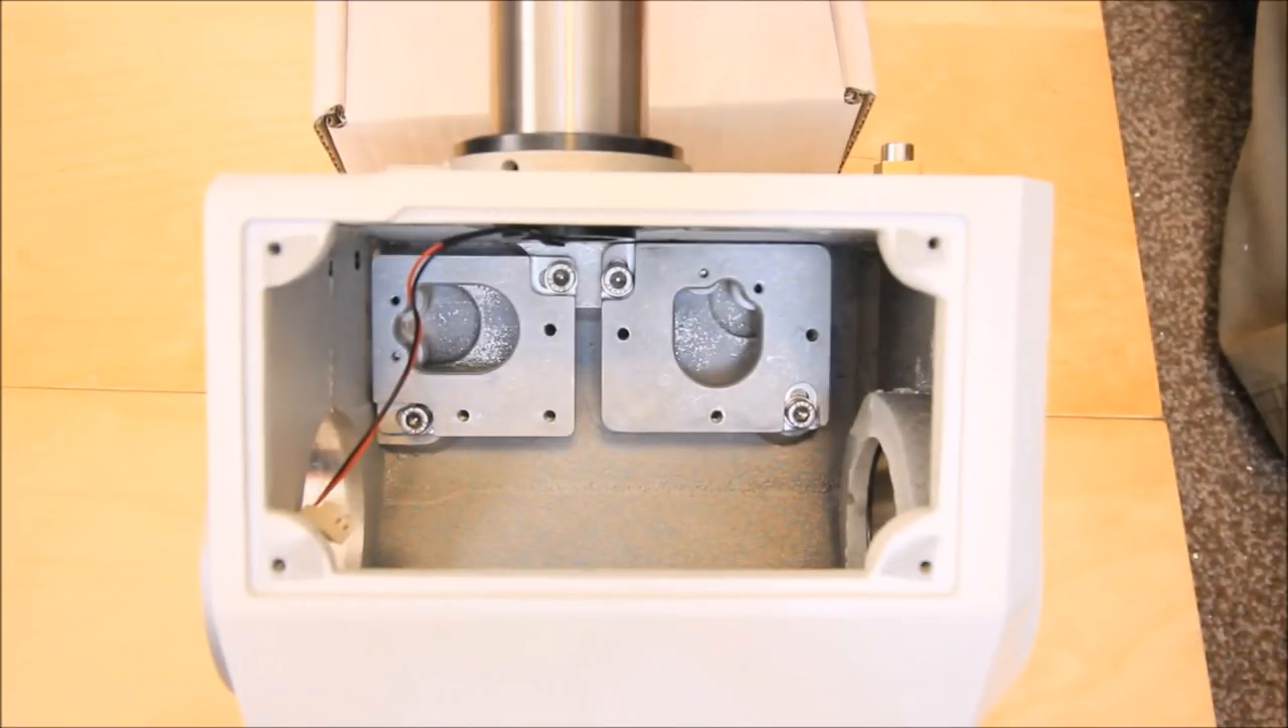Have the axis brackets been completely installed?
Yes.